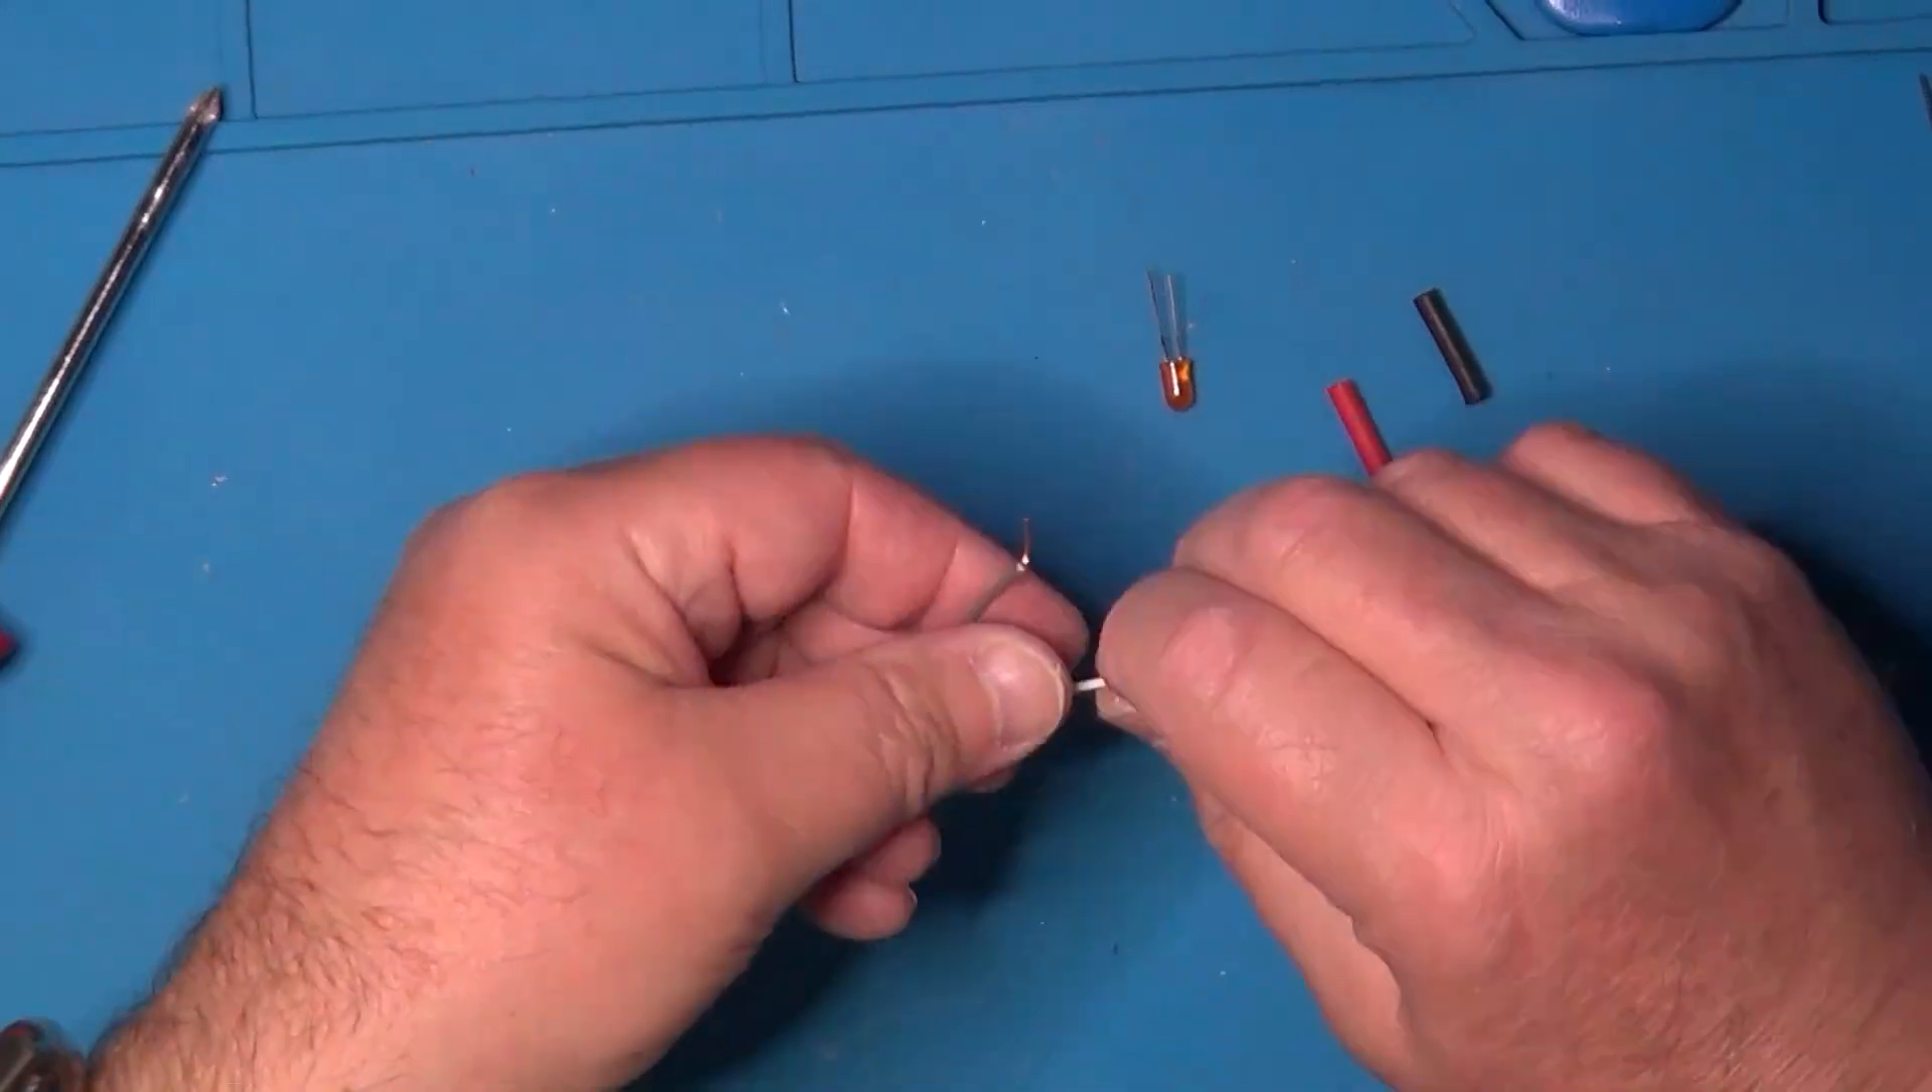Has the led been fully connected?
No.